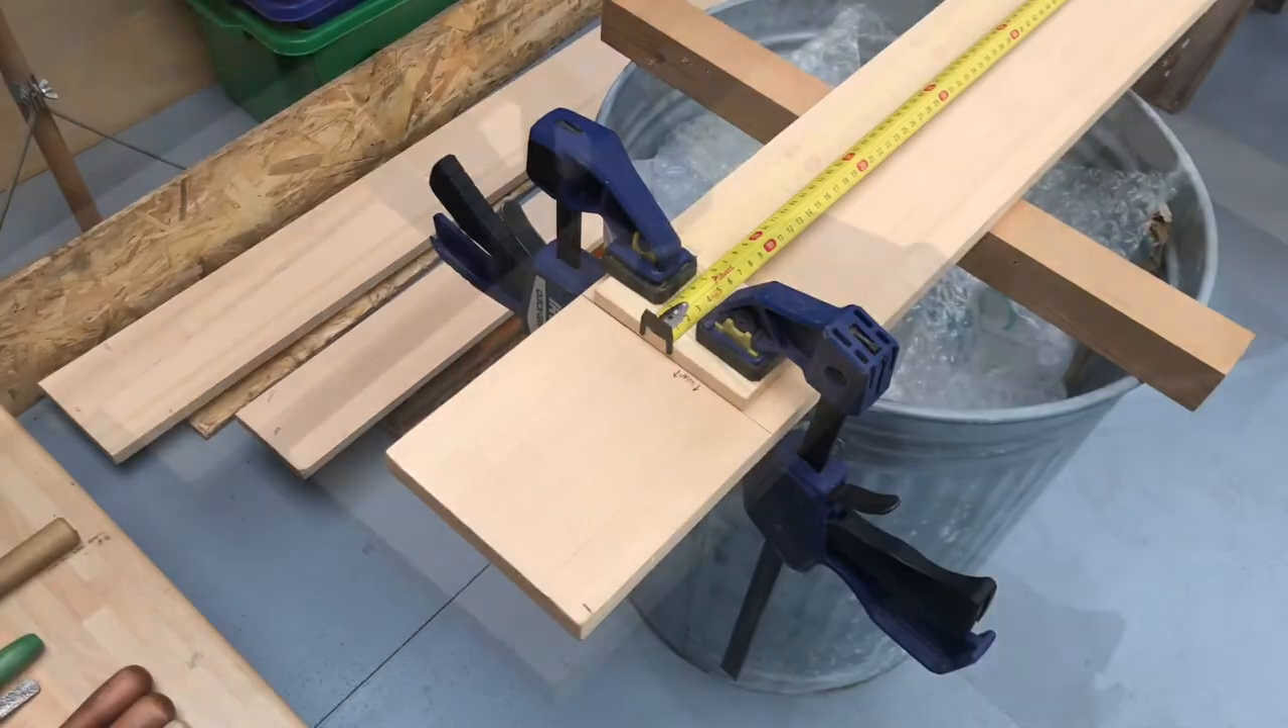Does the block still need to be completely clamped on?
No.